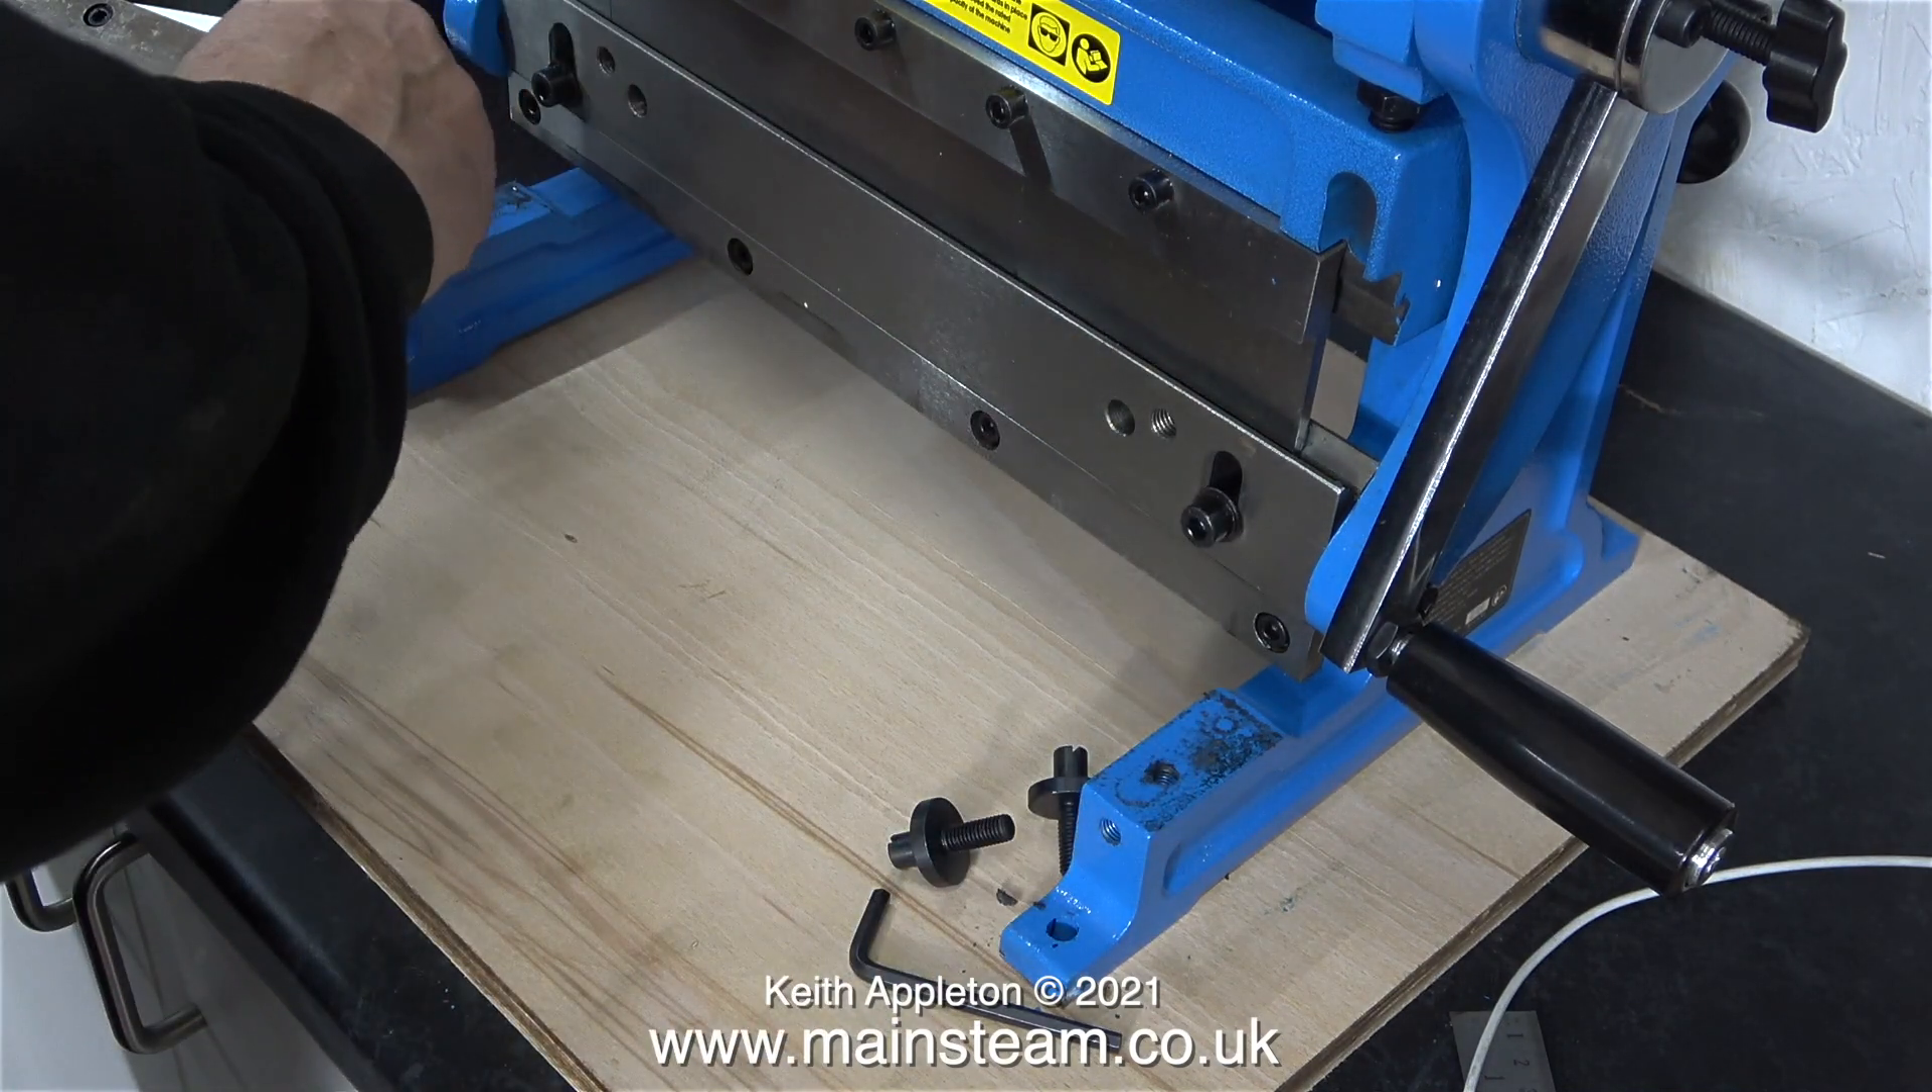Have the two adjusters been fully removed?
Yes.